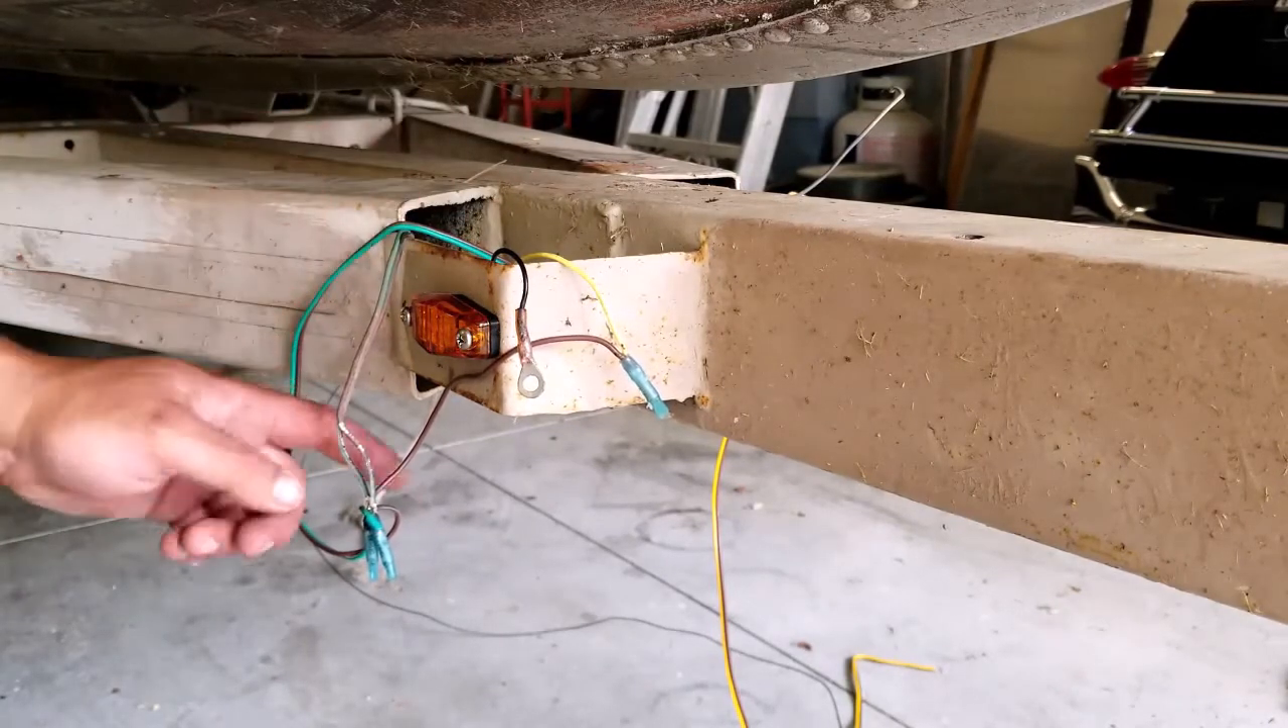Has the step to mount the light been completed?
Yes.